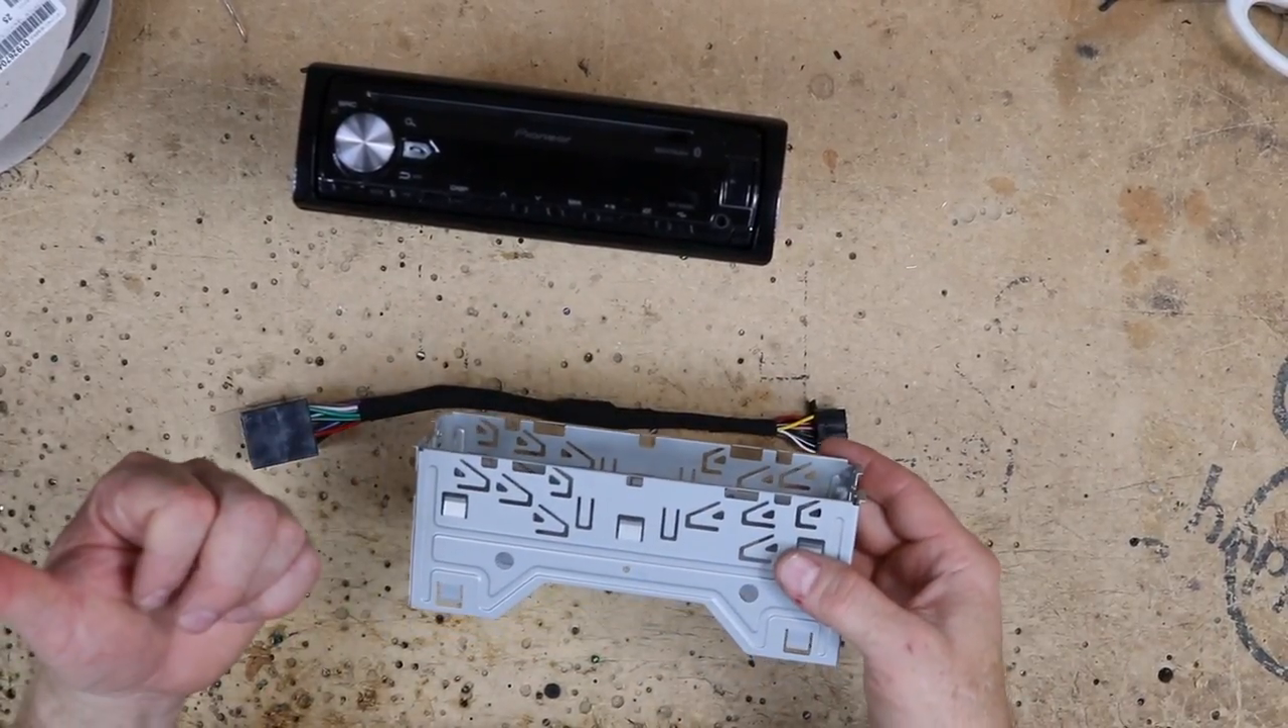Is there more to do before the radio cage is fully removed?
No.